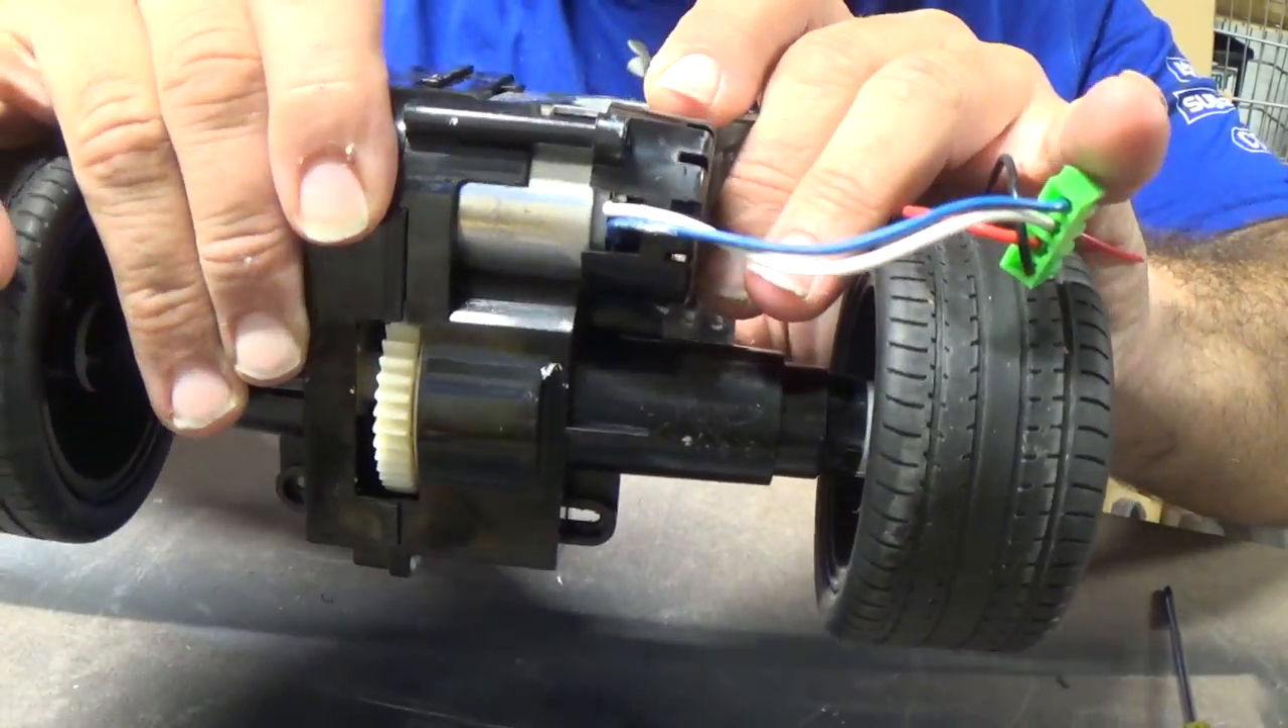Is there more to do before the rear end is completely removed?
No.